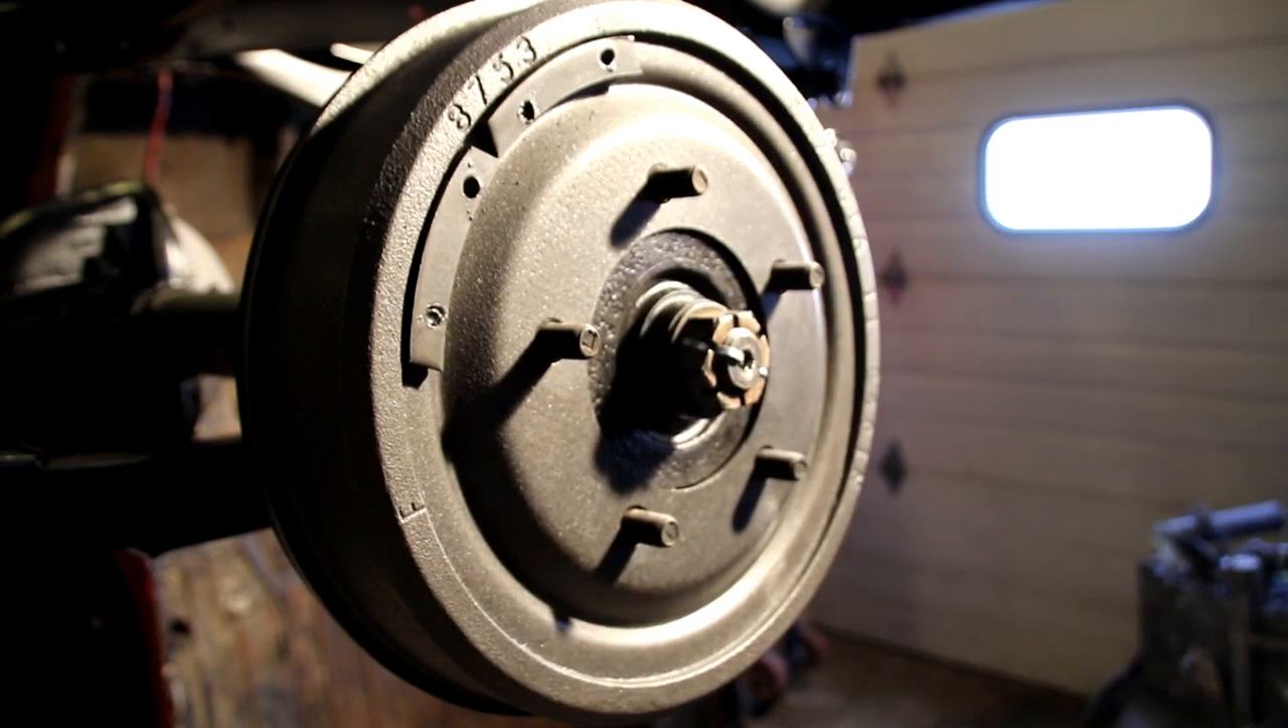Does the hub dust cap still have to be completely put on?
Yes.